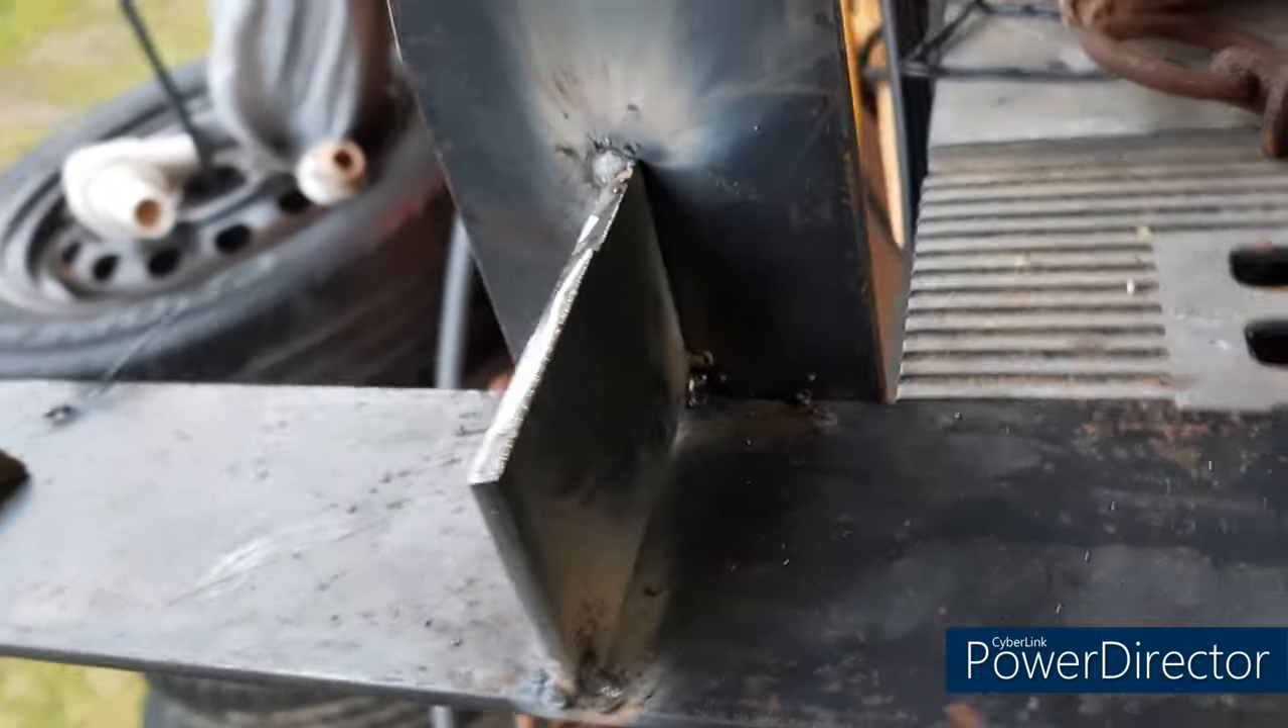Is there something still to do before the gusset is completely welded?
Yes.